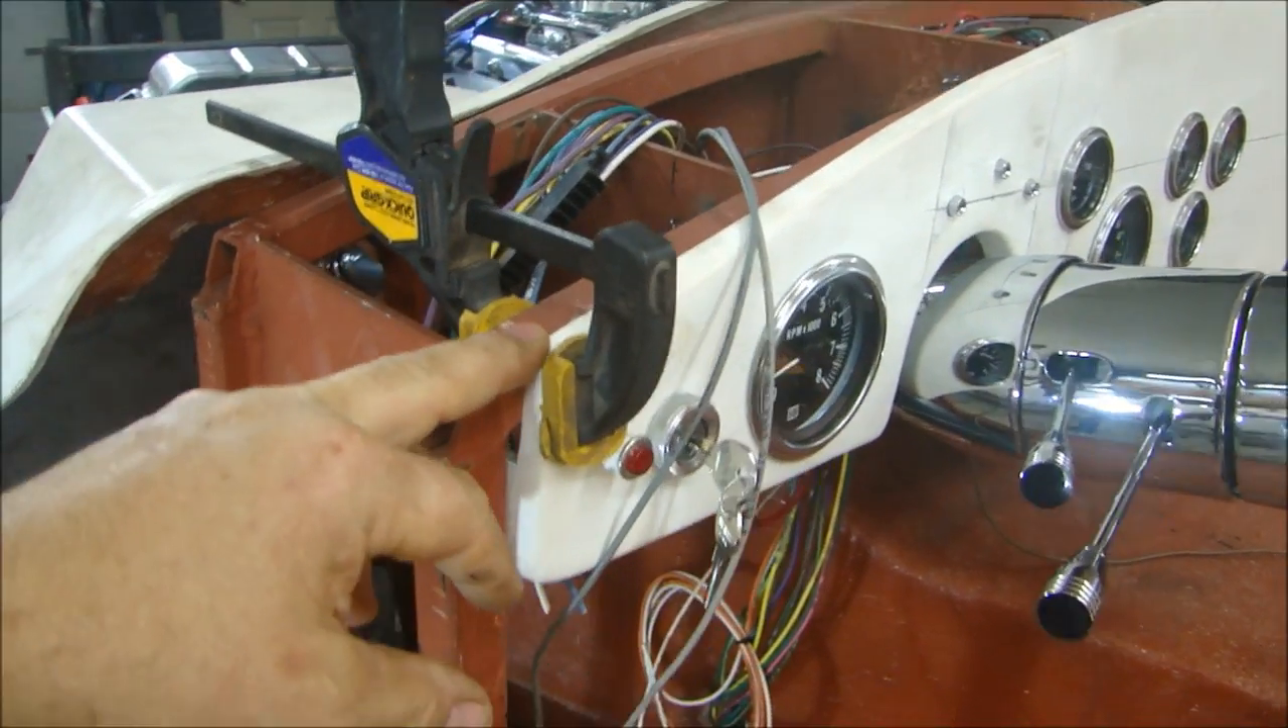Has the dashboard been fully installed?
No.